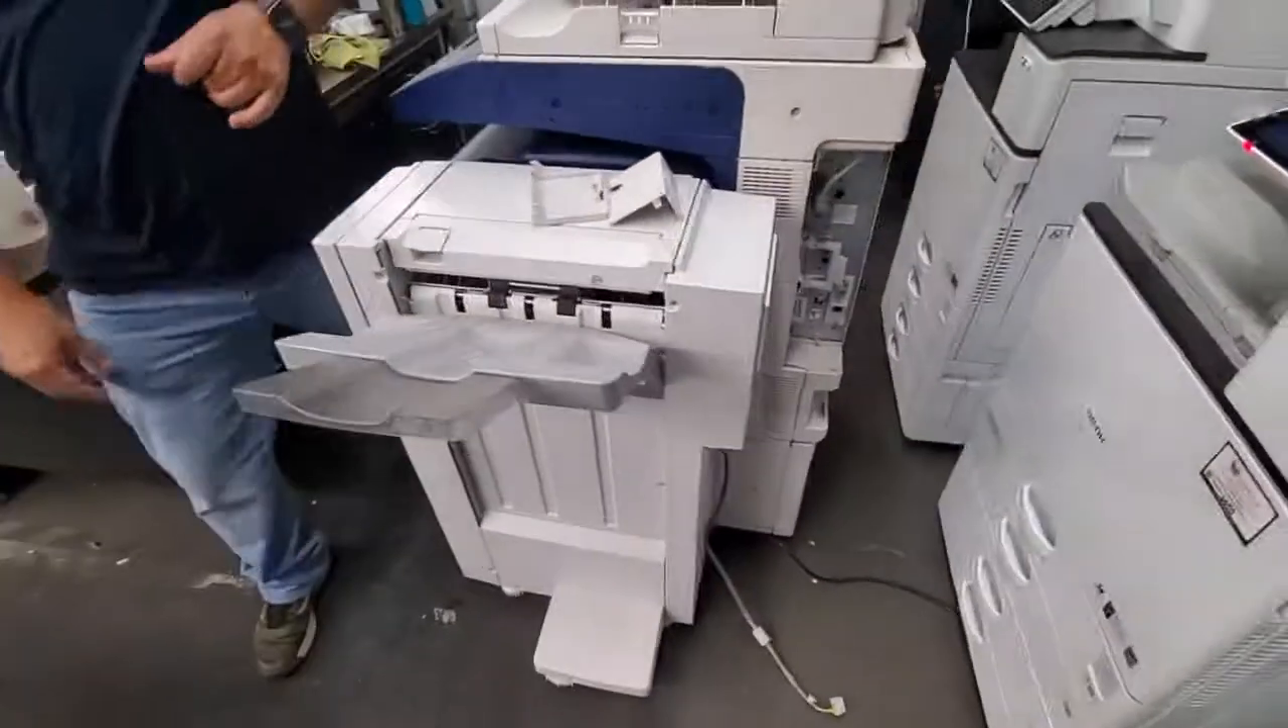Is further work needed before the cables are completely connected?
Yes.